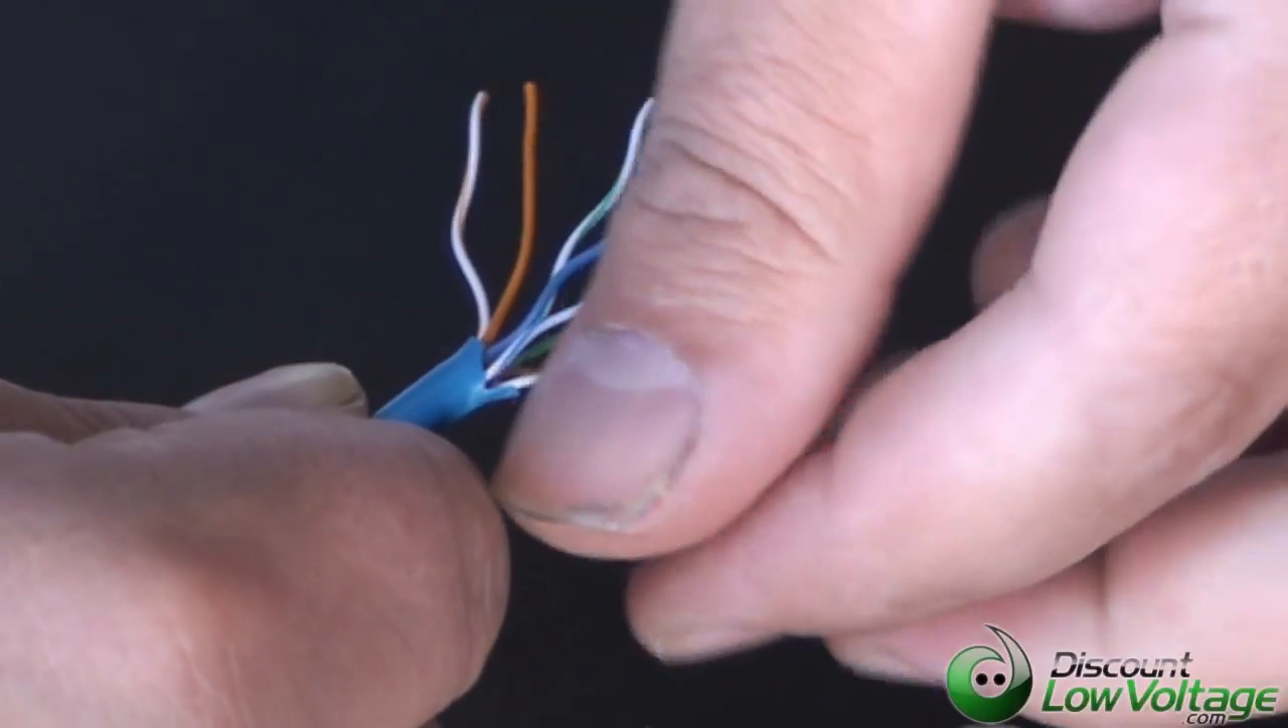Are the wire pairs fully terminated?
No.